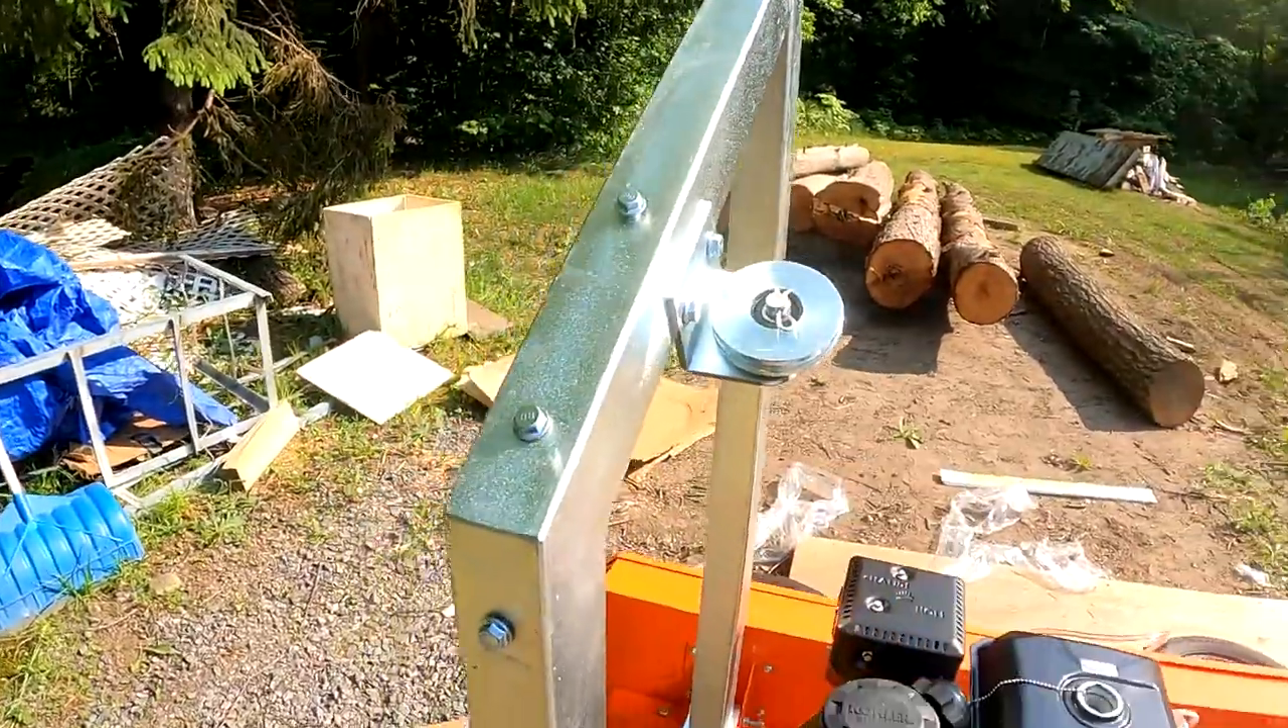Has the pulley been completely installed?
Yes.